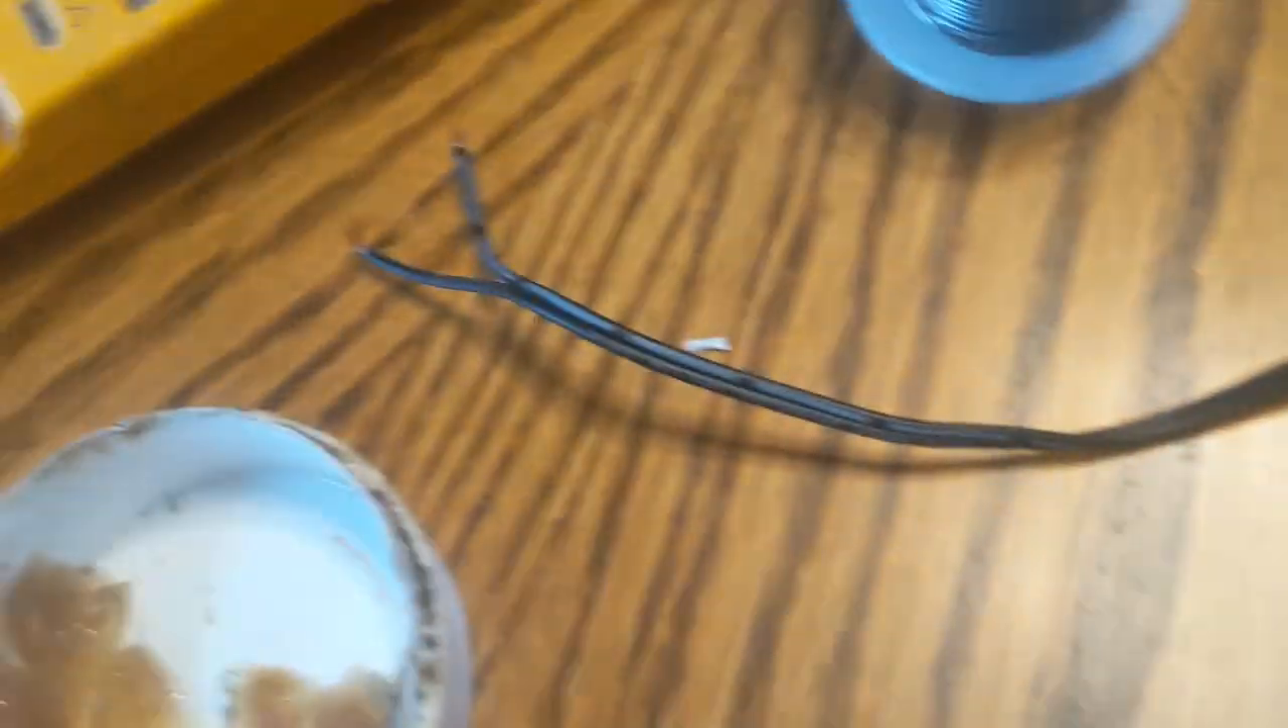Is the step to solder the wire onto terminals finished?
No.